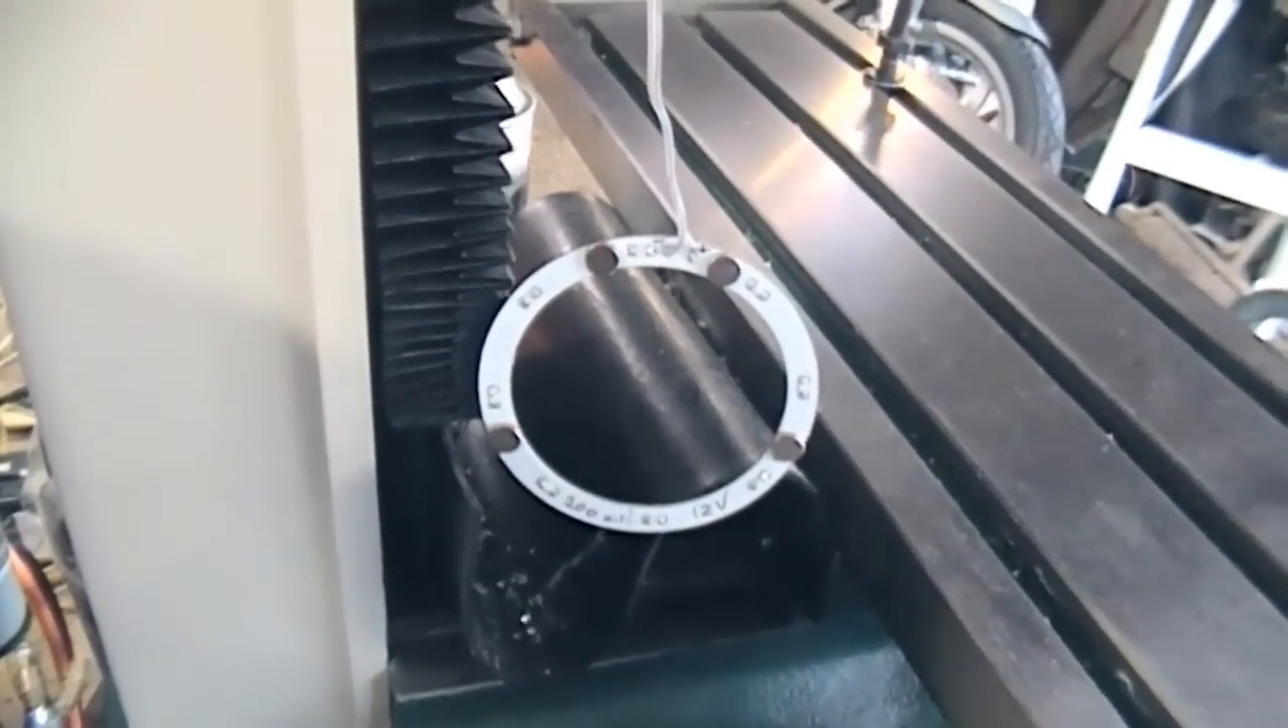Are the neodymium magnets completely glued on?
Yes.